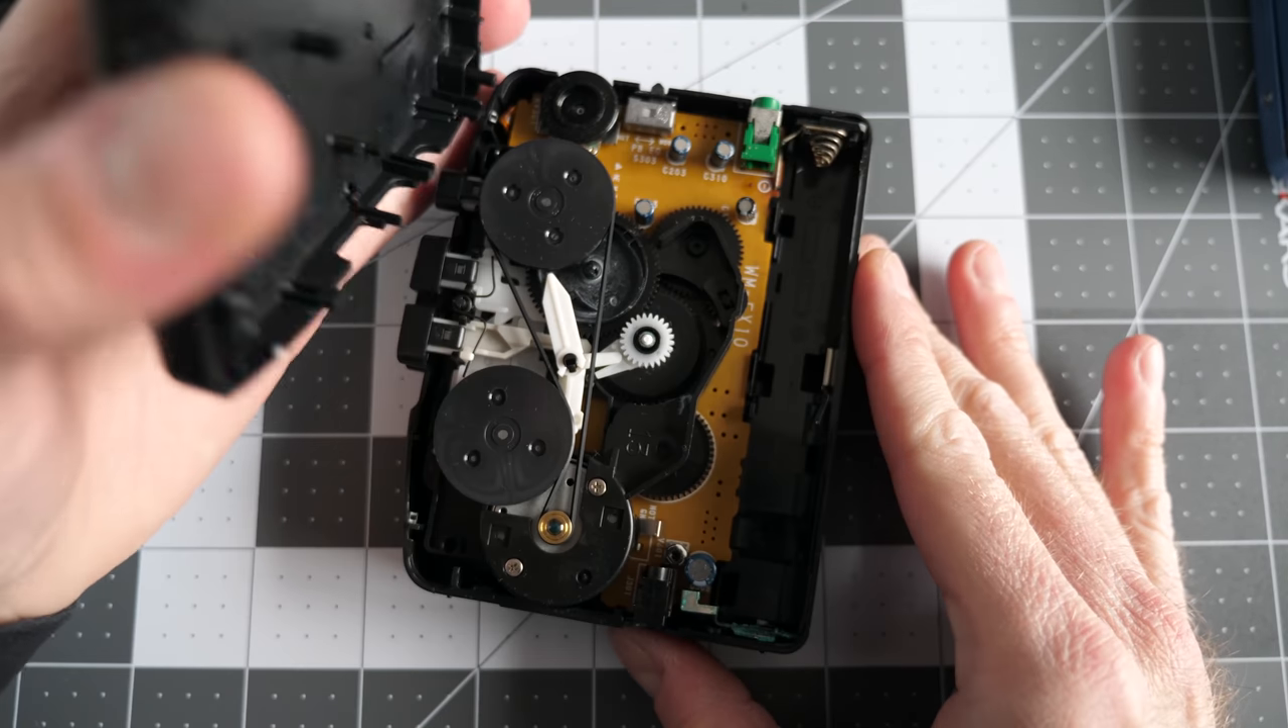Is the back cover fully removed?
Yes.